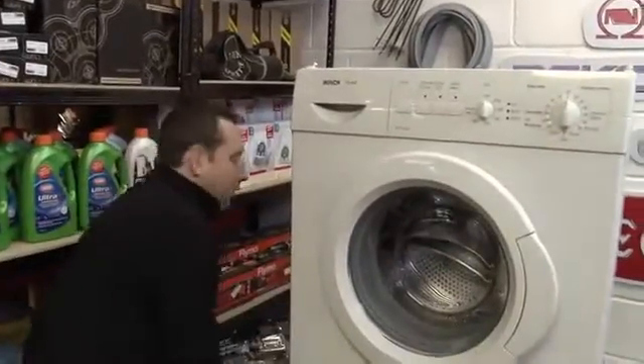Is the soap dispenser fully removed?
No.